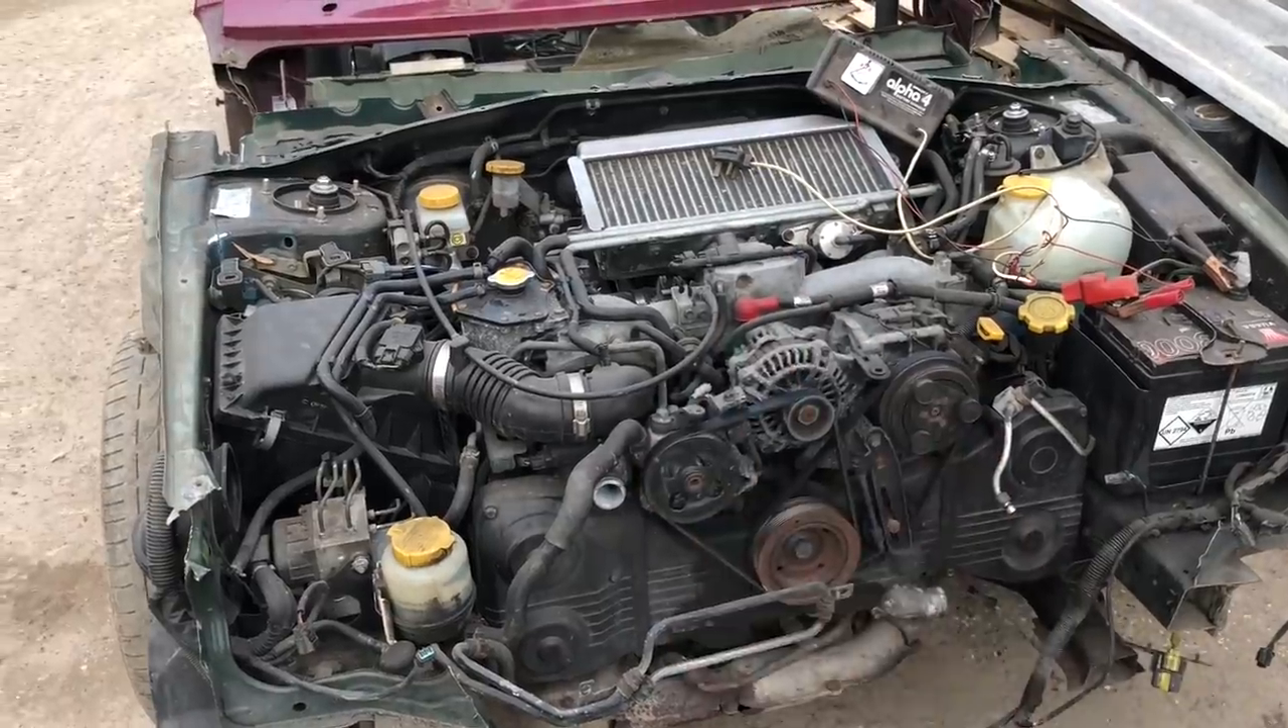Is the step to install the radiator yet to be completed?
Yes.